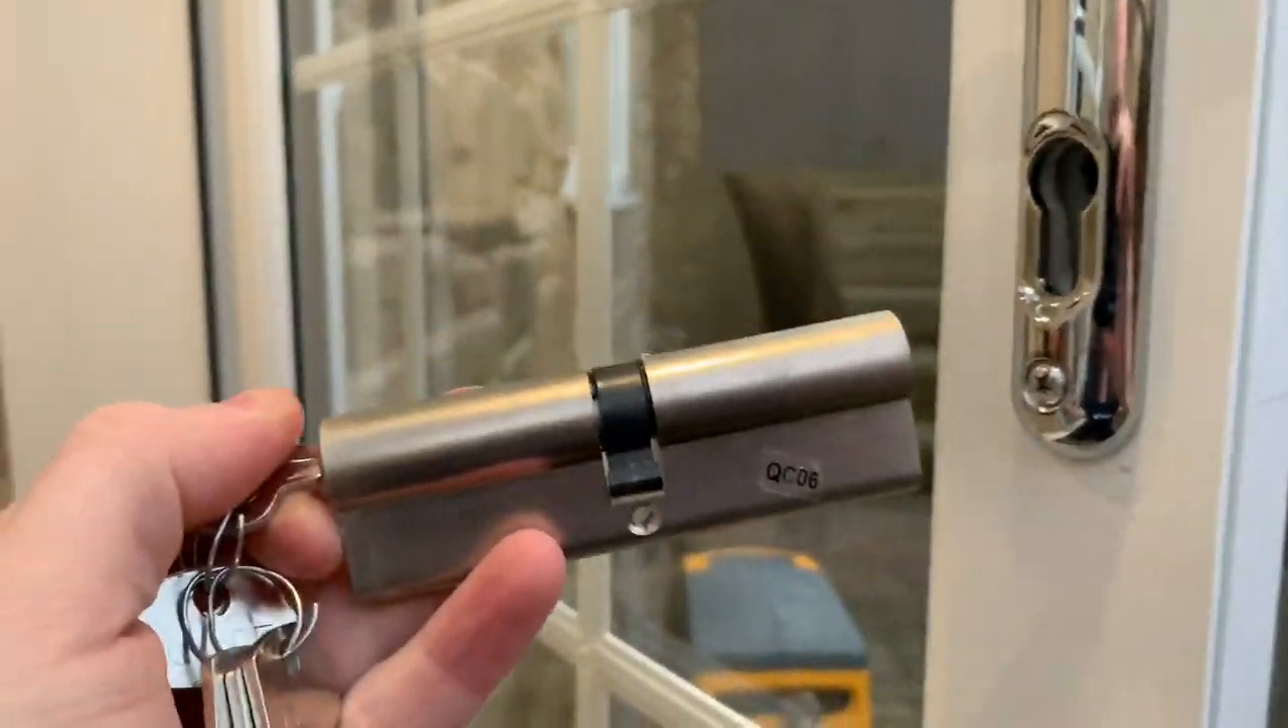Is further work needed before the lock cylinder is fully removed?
No.